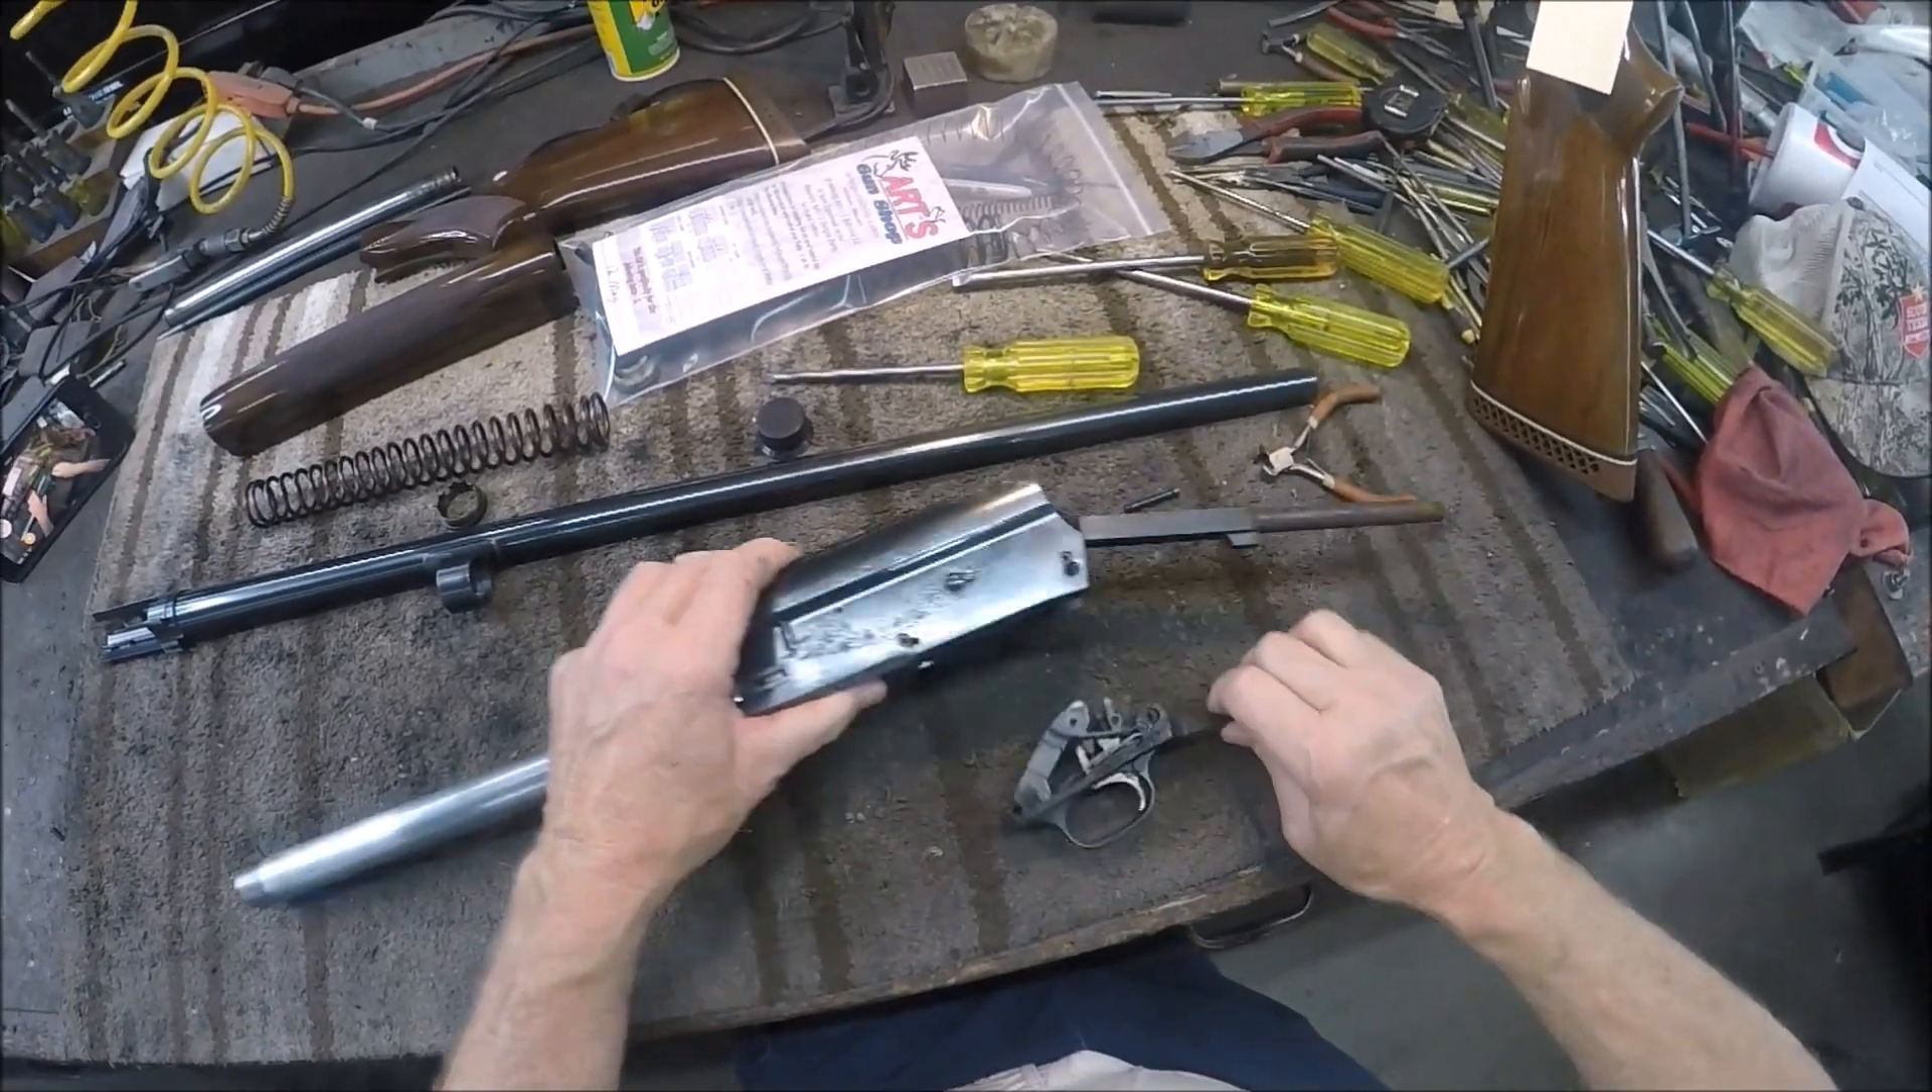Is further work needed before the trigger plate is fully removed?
No.